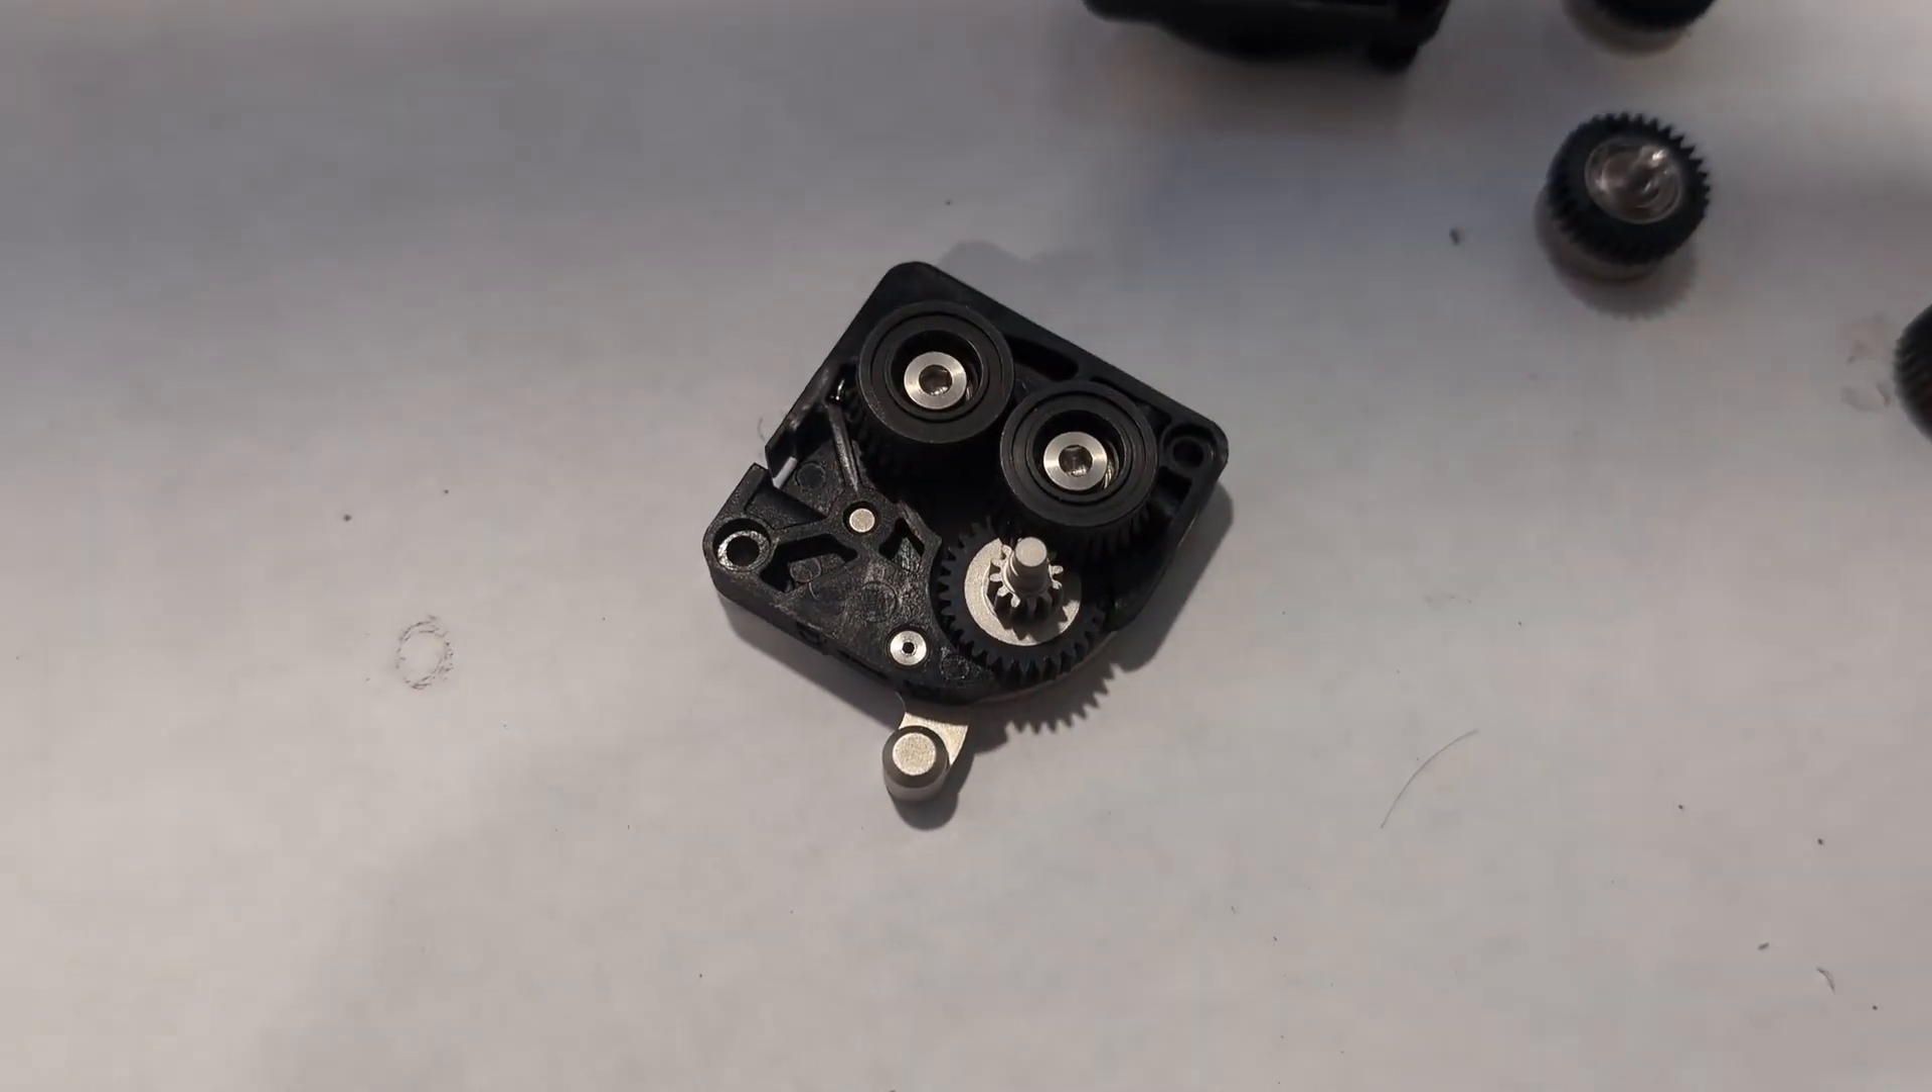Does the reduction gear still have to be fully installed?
No.